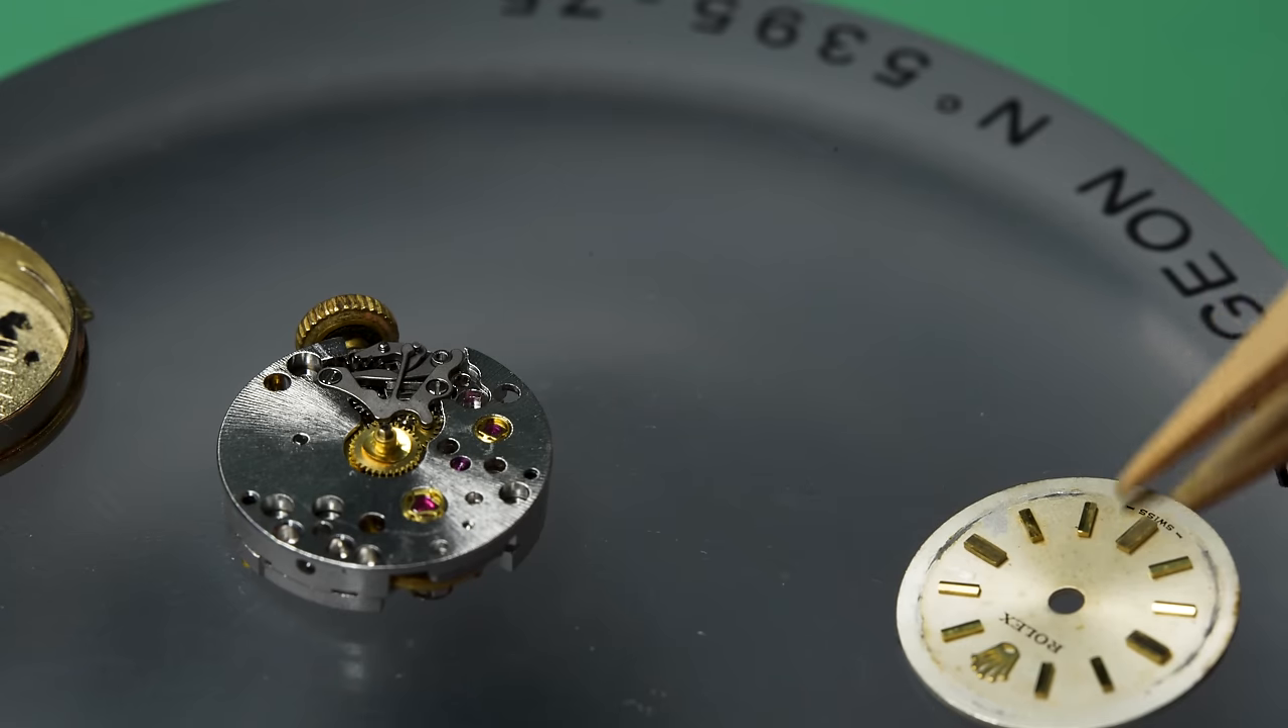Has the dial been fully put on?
No.